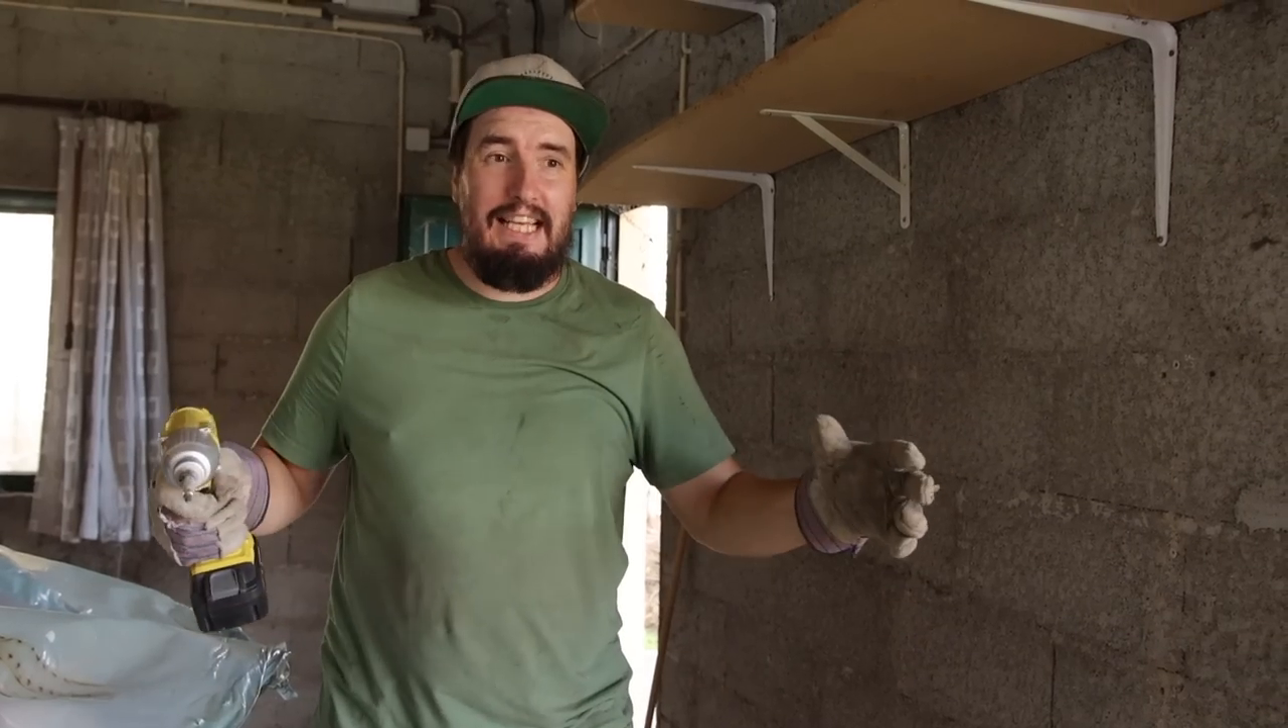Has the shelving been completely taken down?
No.